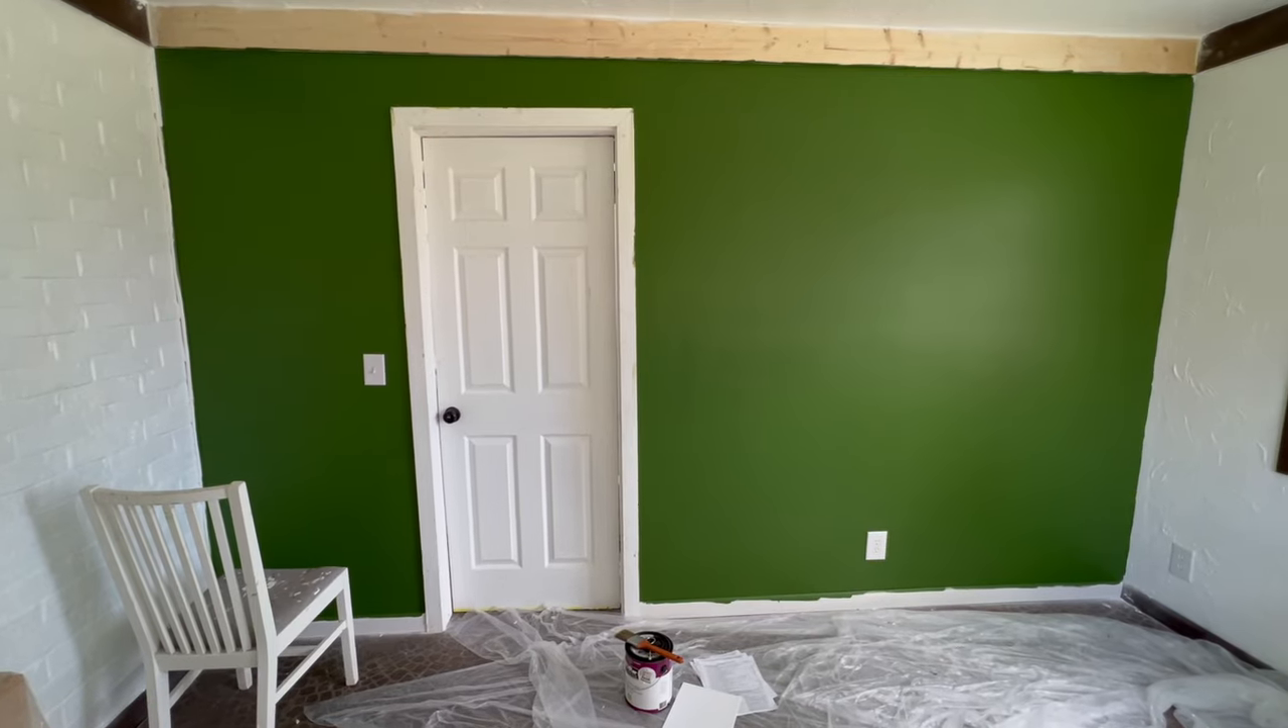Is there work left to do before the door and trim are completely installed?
No.